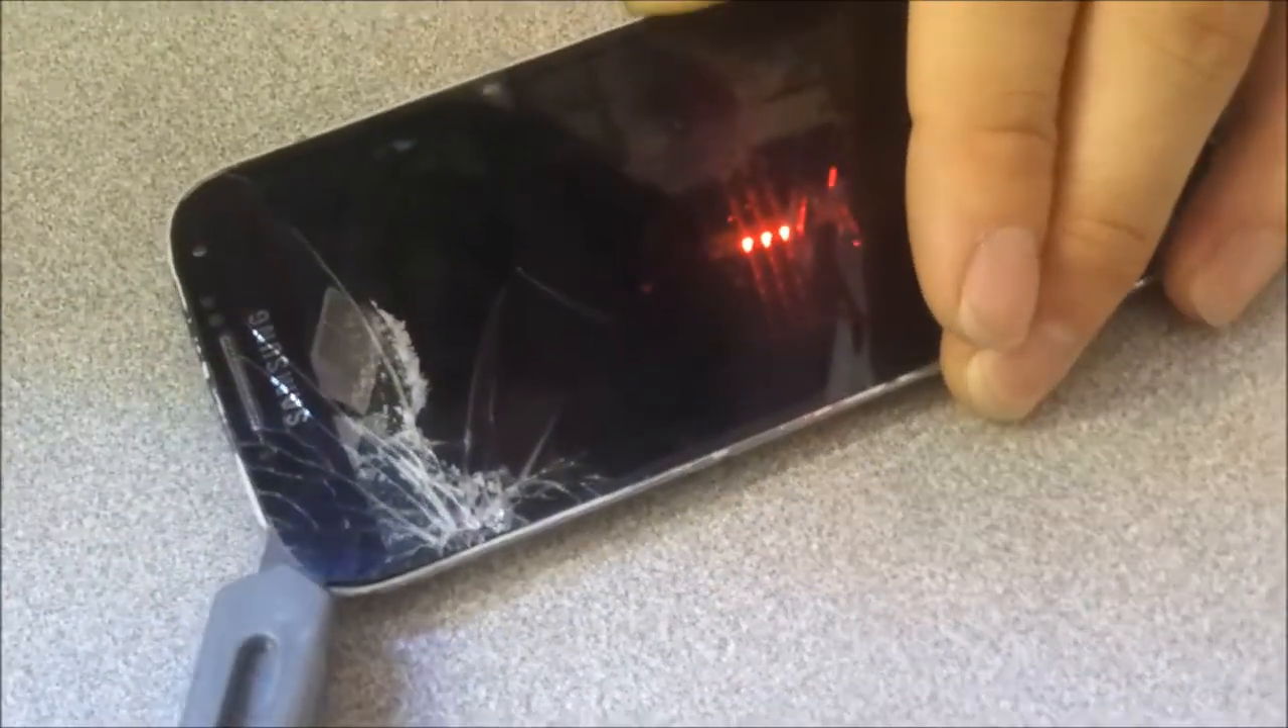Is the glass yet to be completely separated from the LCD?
Yes.